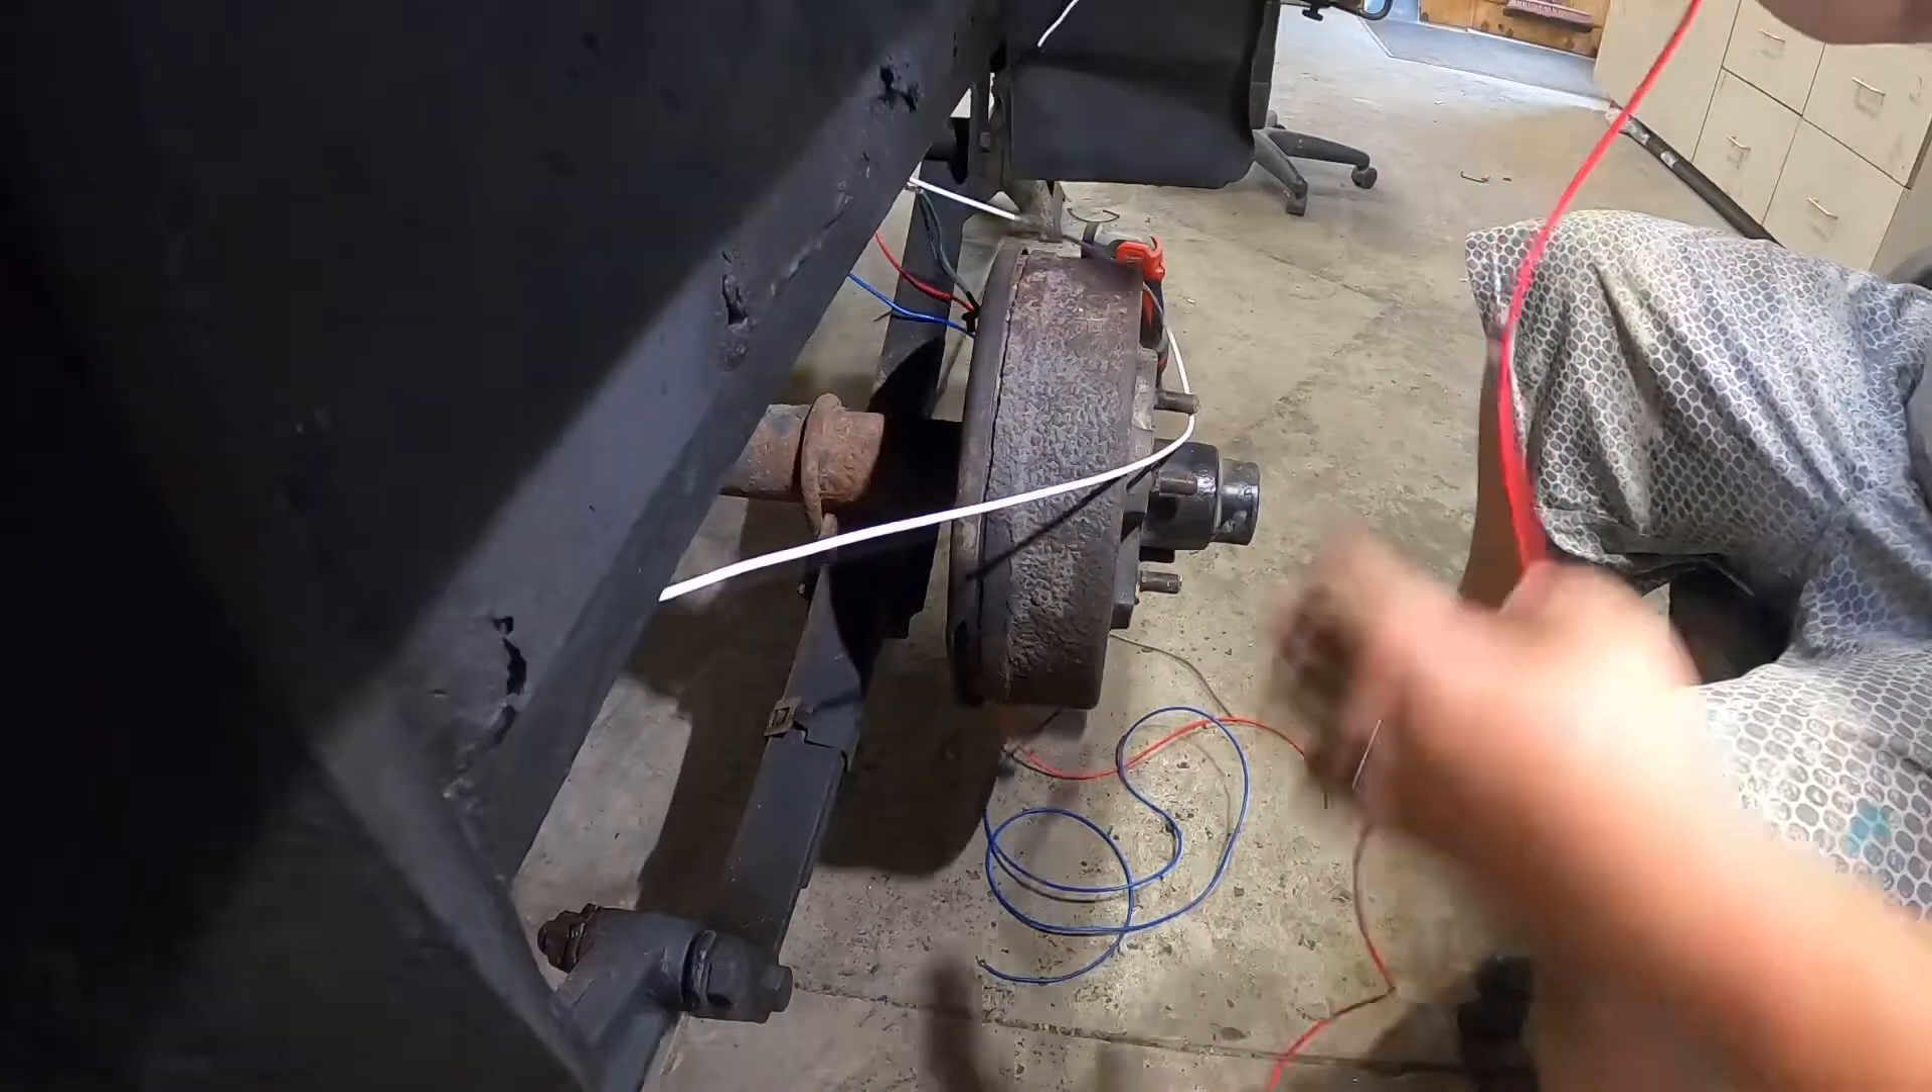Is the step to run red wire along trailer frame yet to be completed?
Yes.